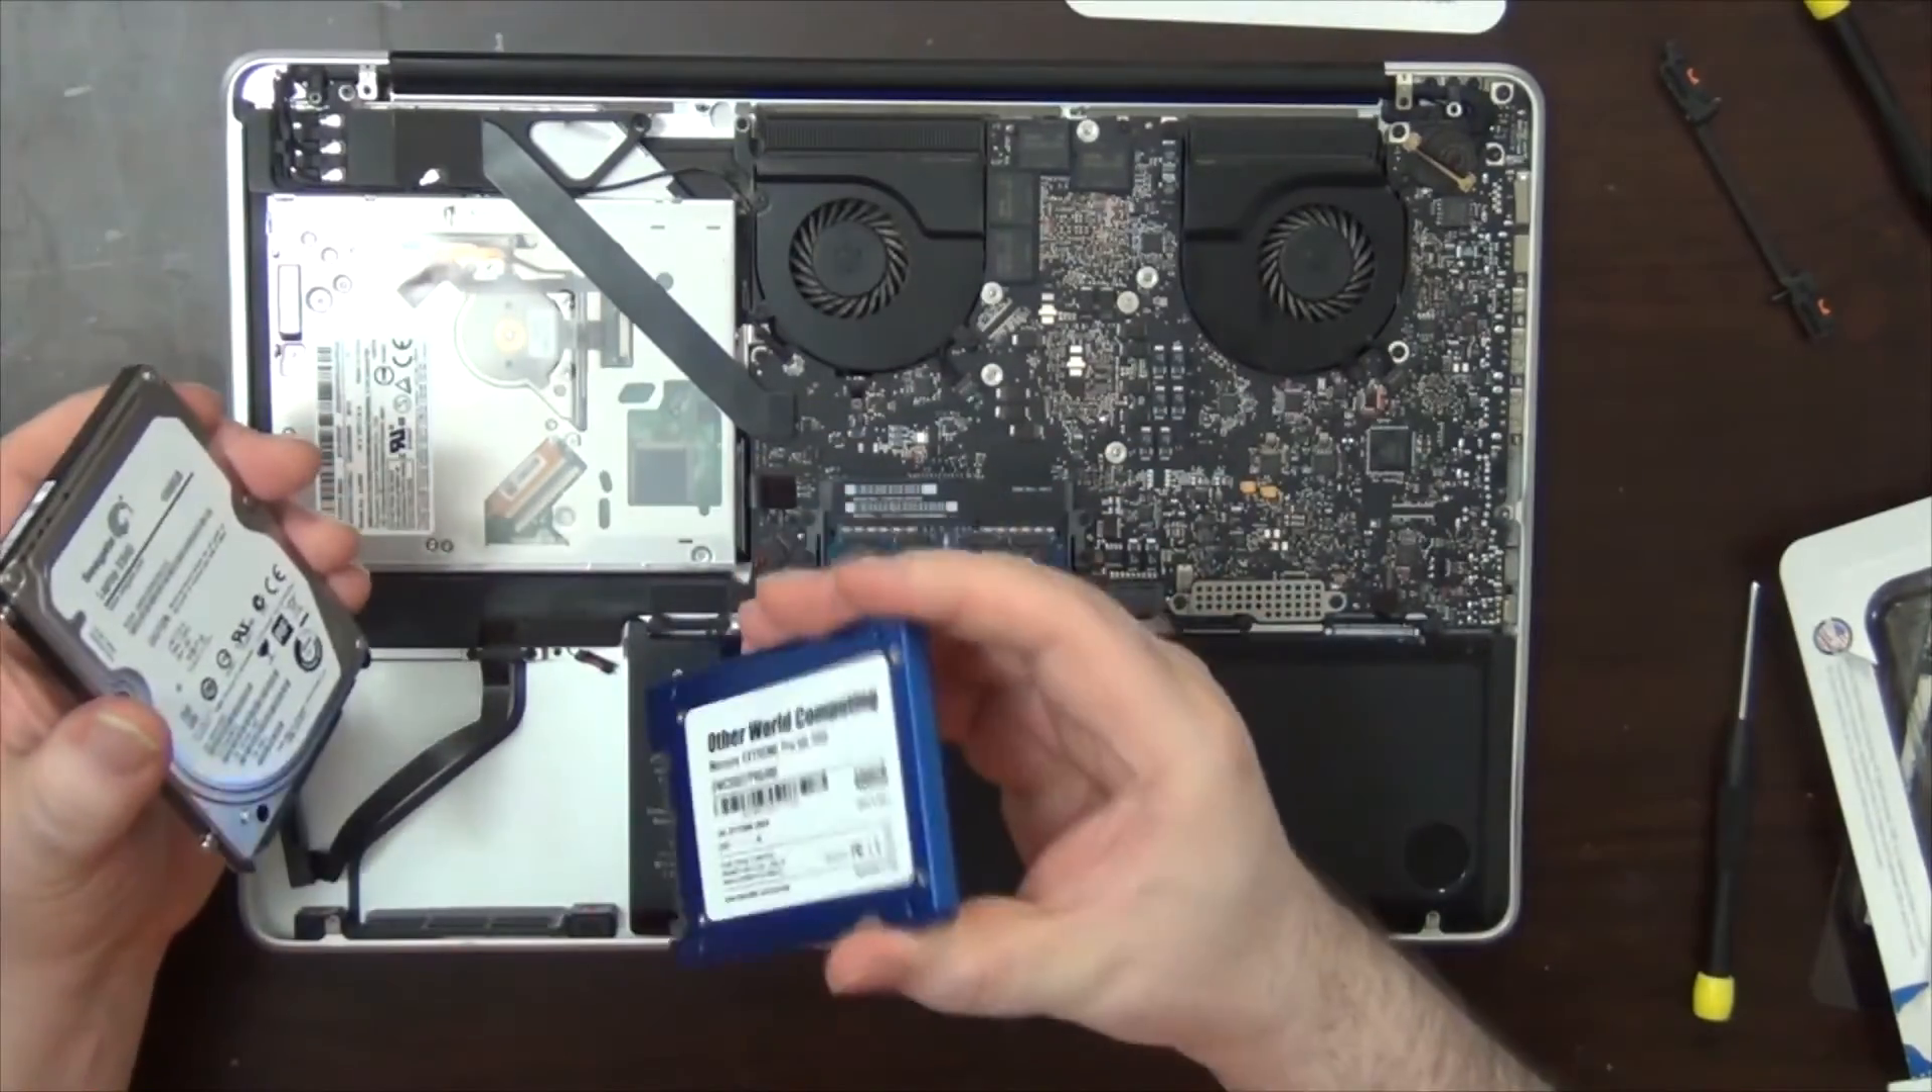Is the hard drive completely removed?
Yes.